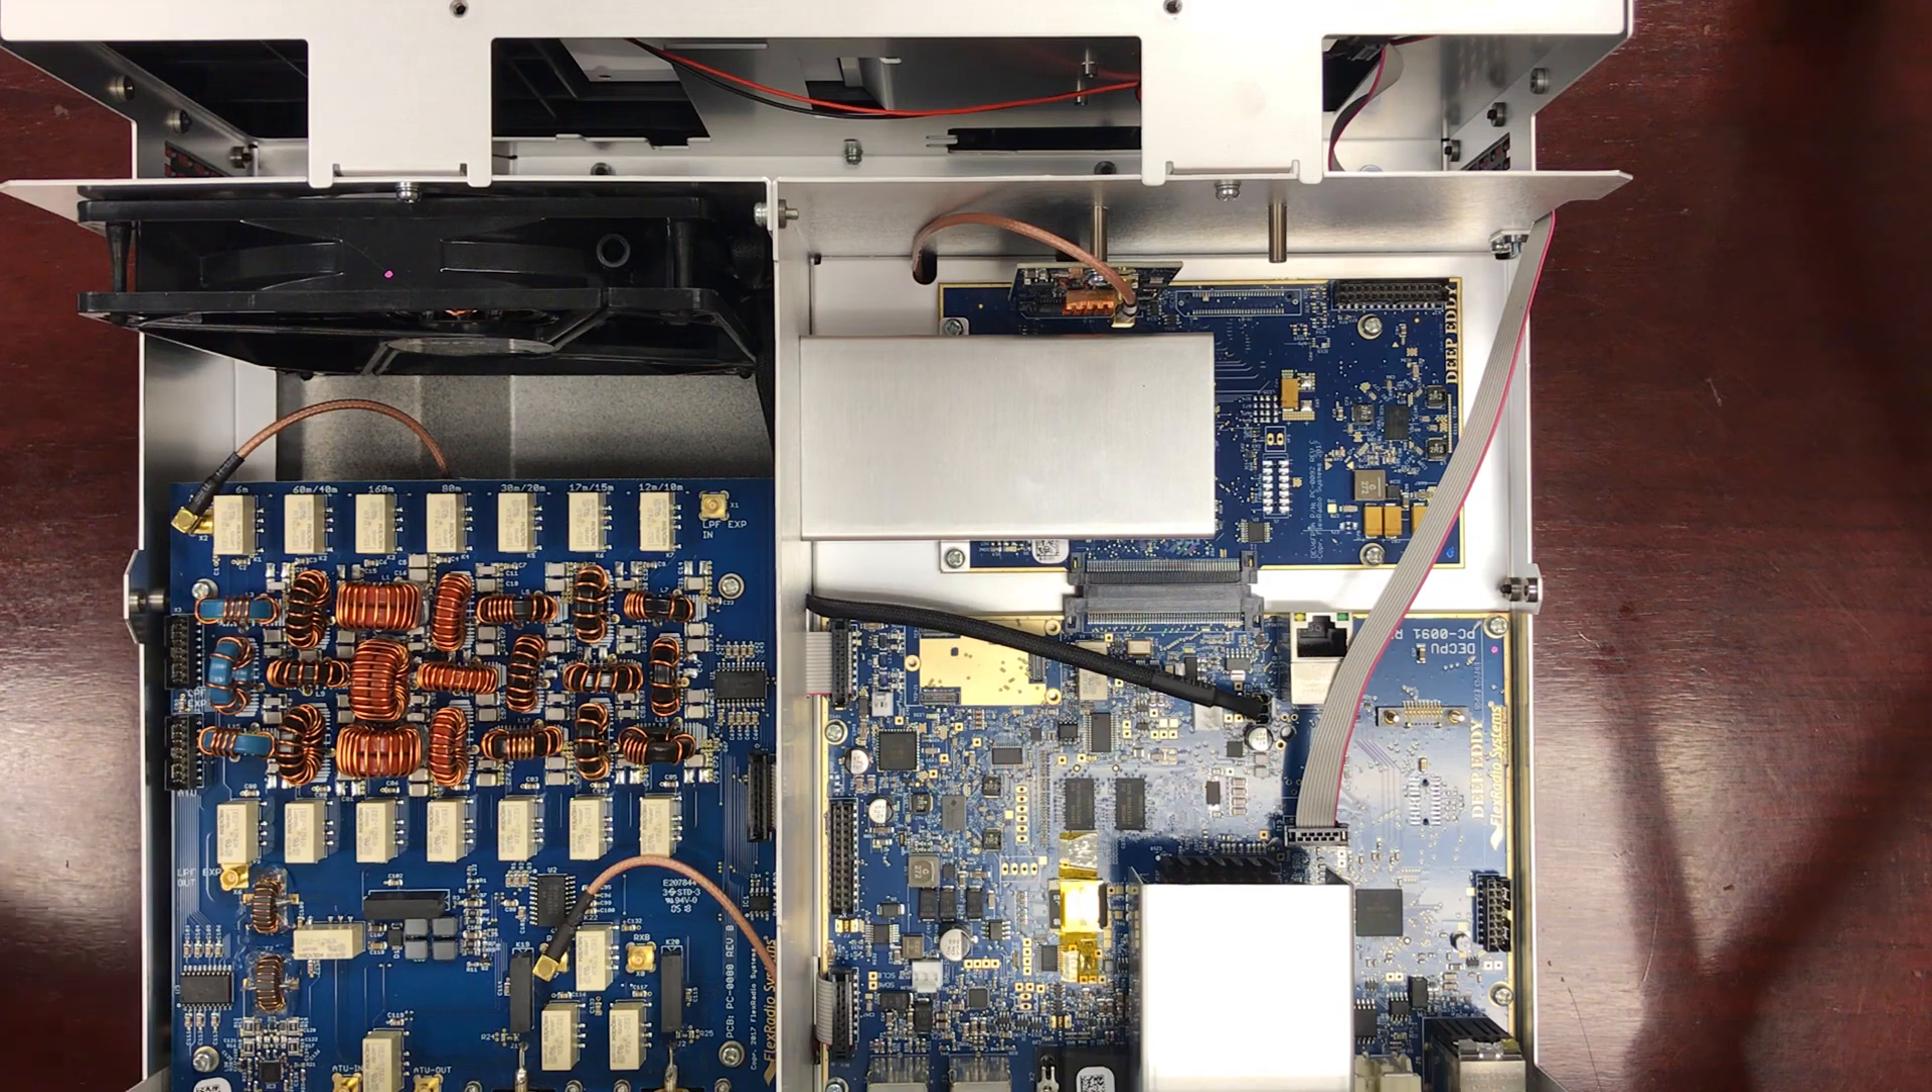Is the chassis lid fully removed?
Yes.